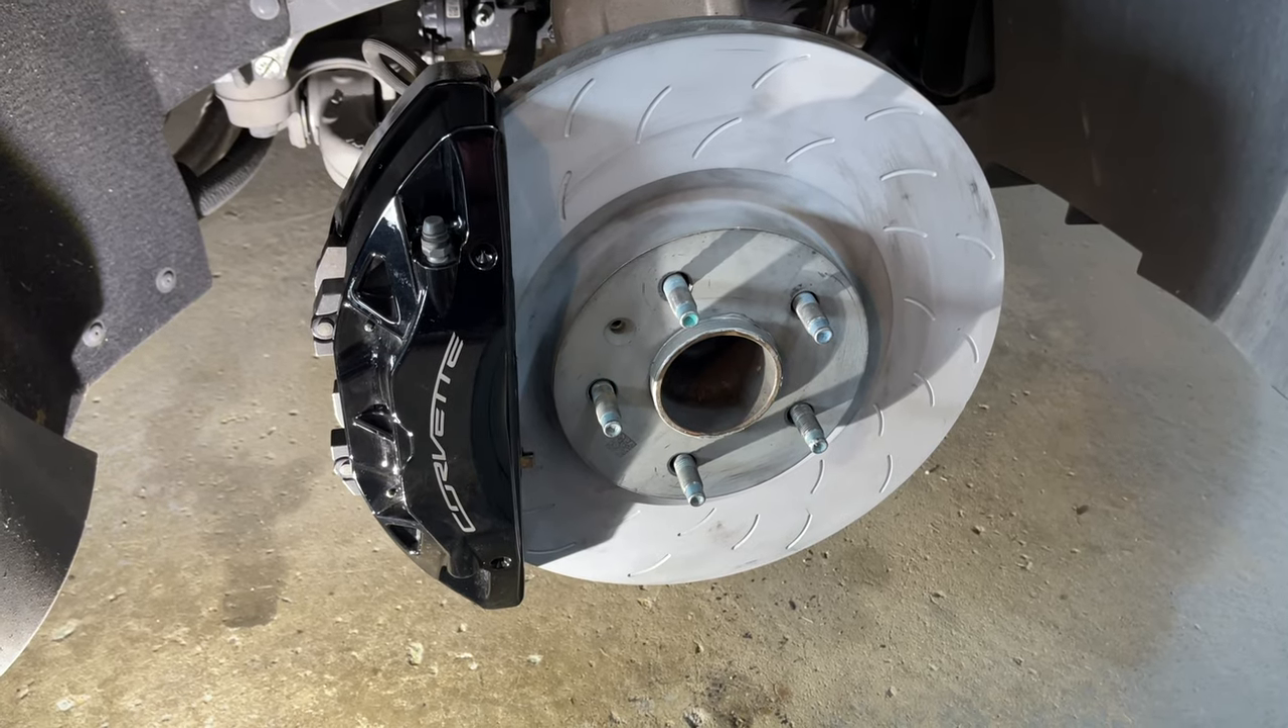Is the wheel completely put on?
No.